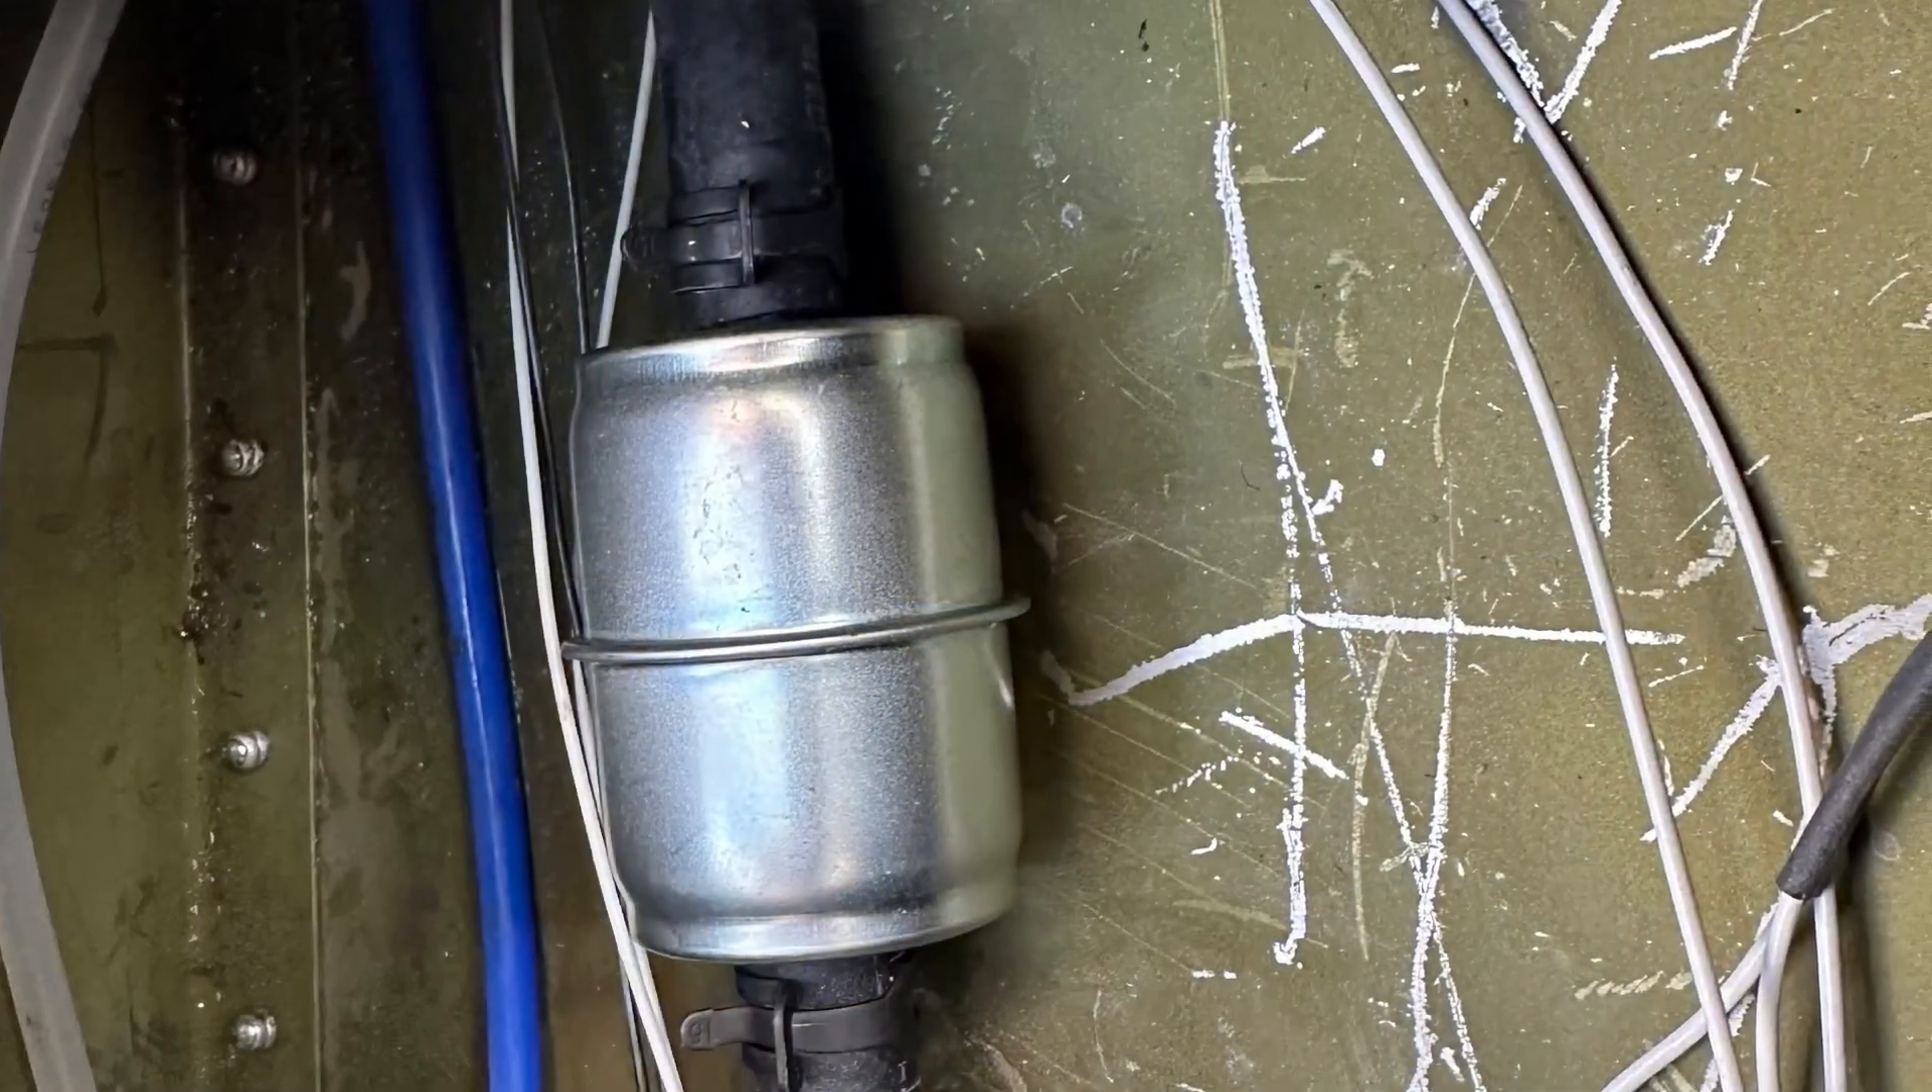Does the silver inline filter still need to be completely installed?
No.